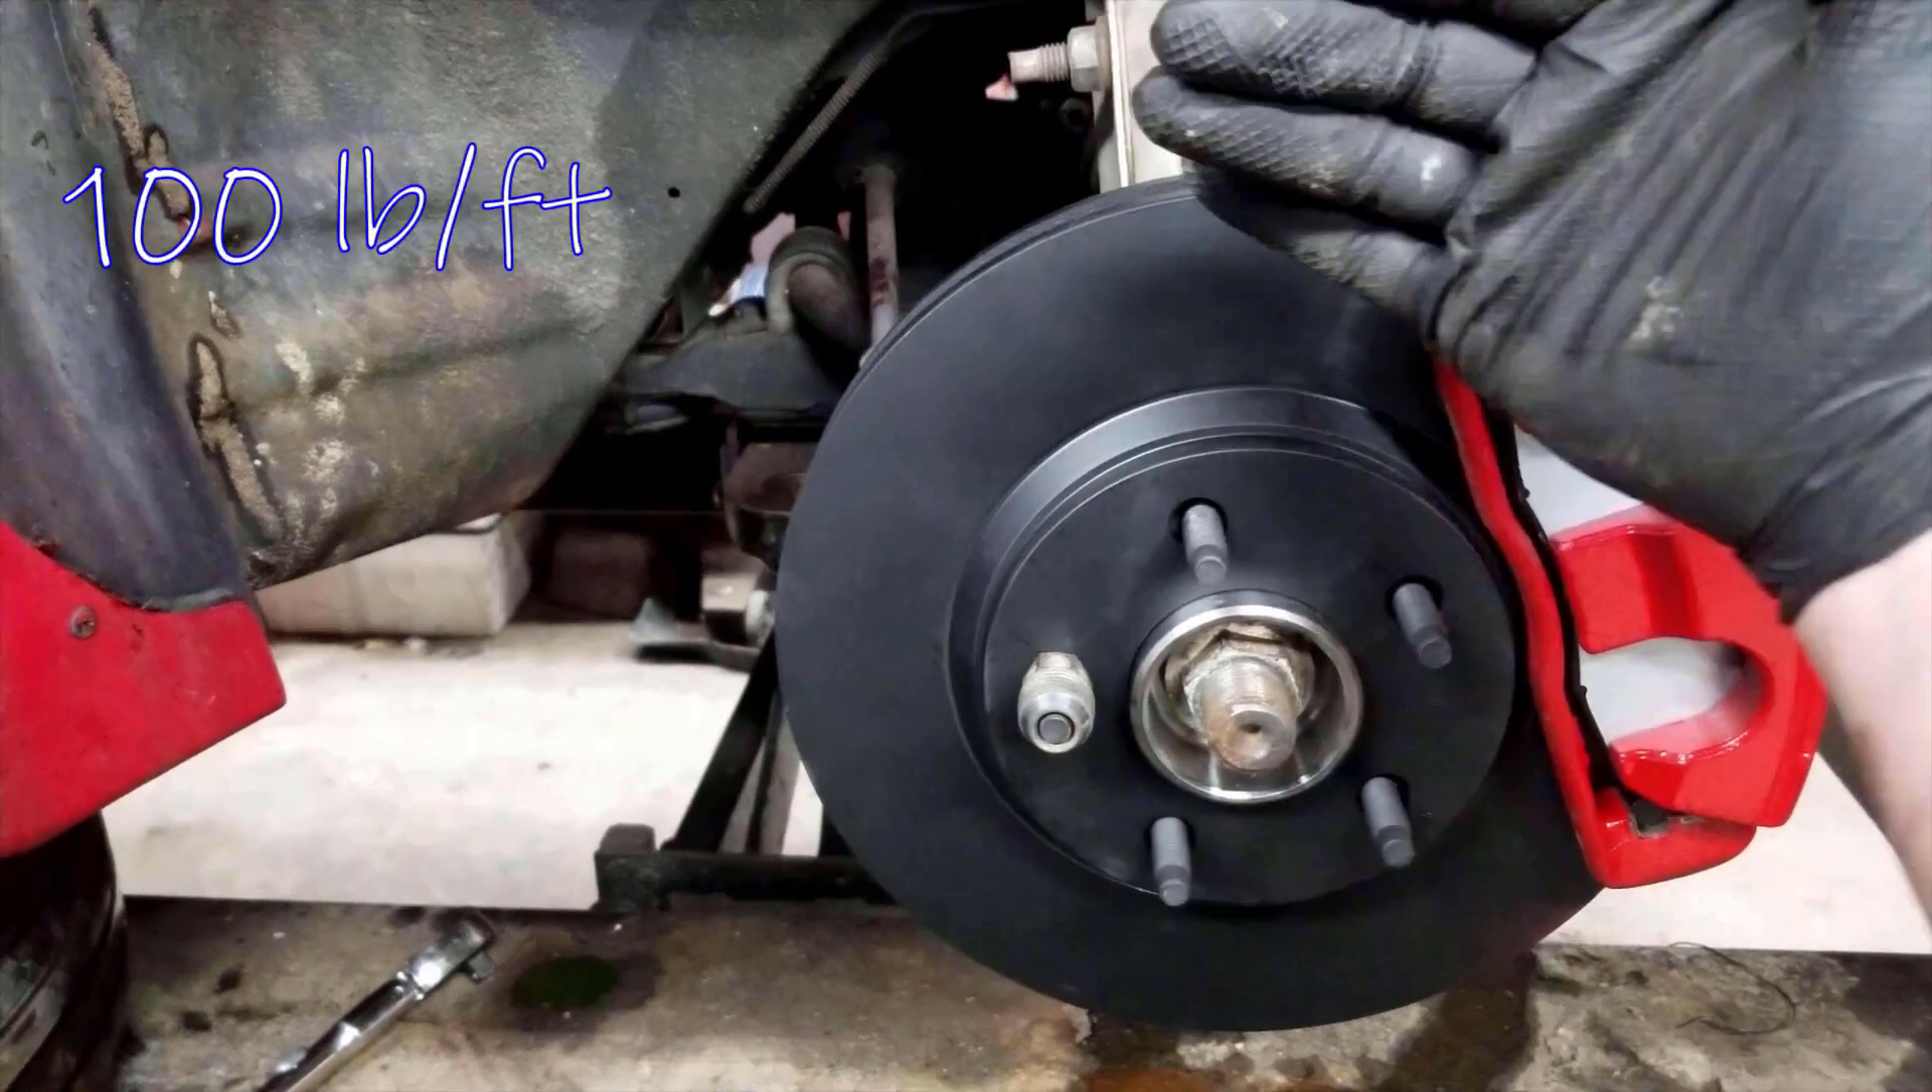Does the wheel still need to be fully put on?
Yes.